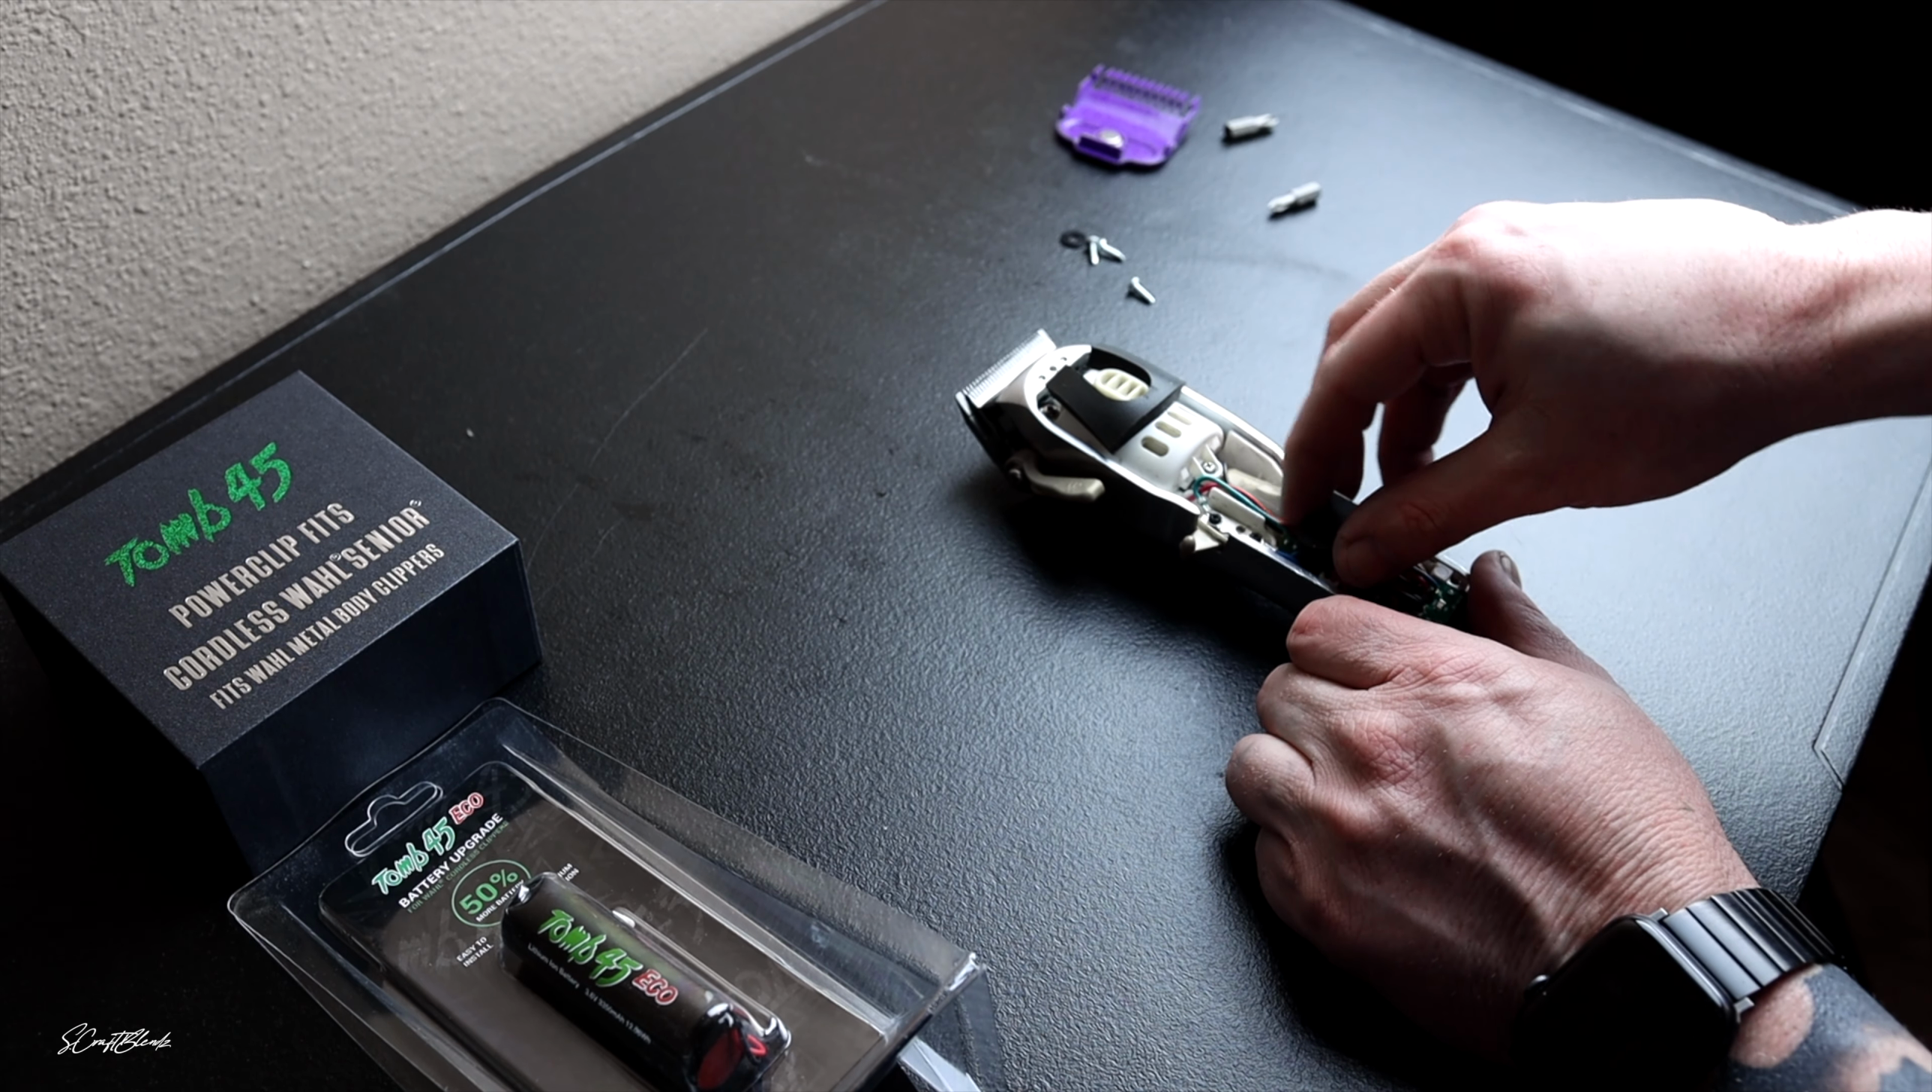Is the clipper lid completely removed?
Yes.